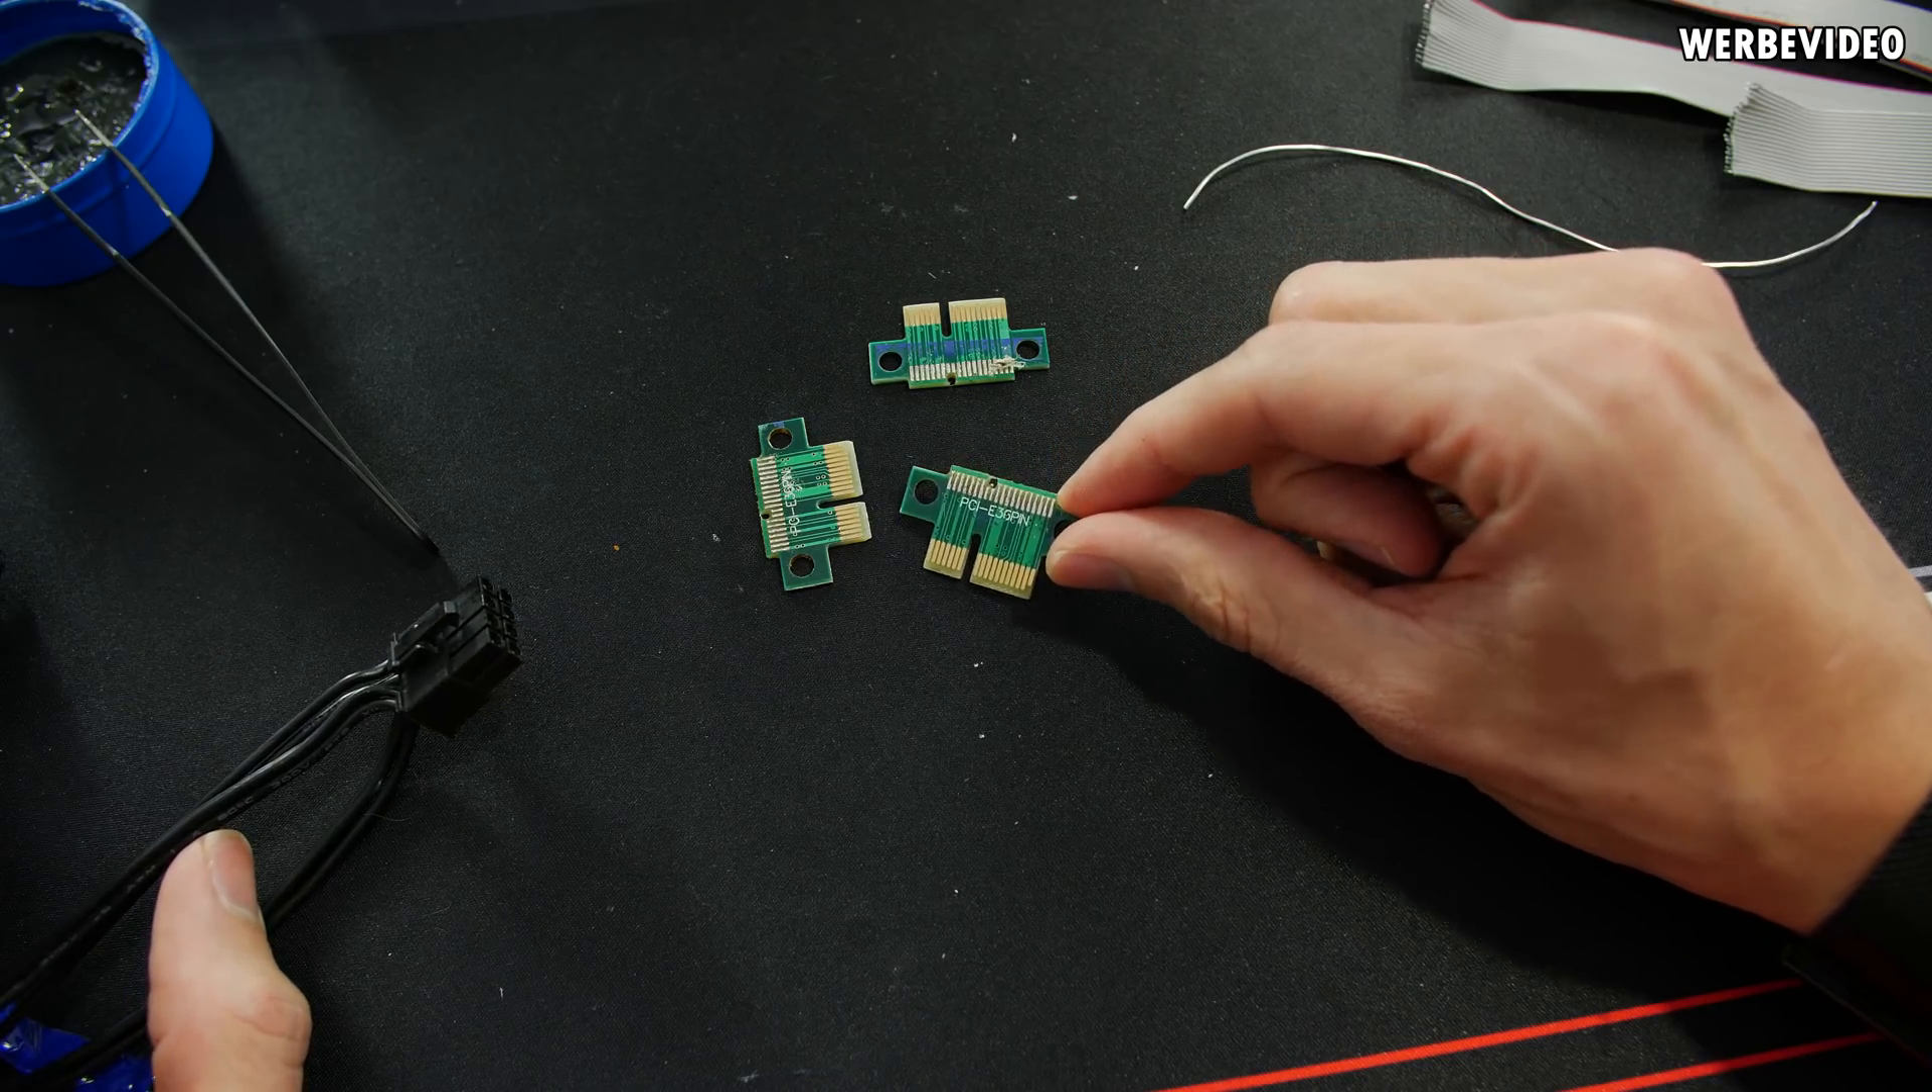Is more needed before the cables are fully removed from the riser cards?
No.